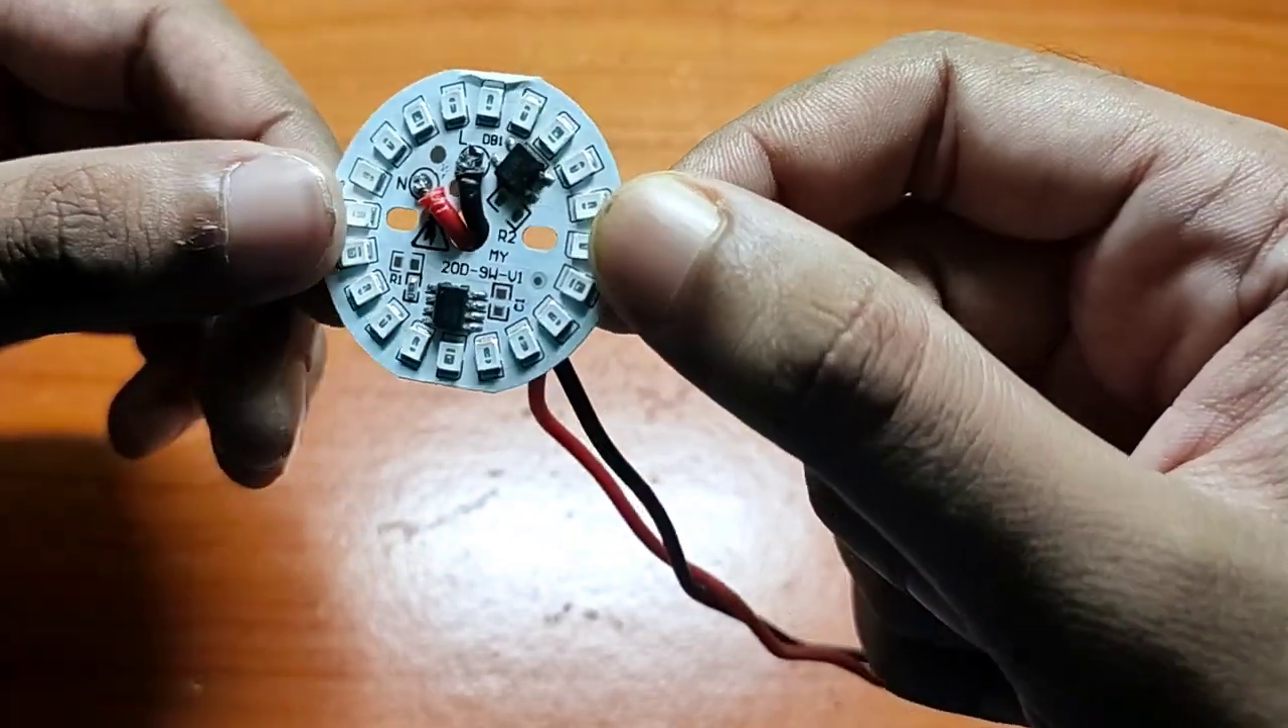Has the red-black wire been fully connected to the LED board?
Yes.